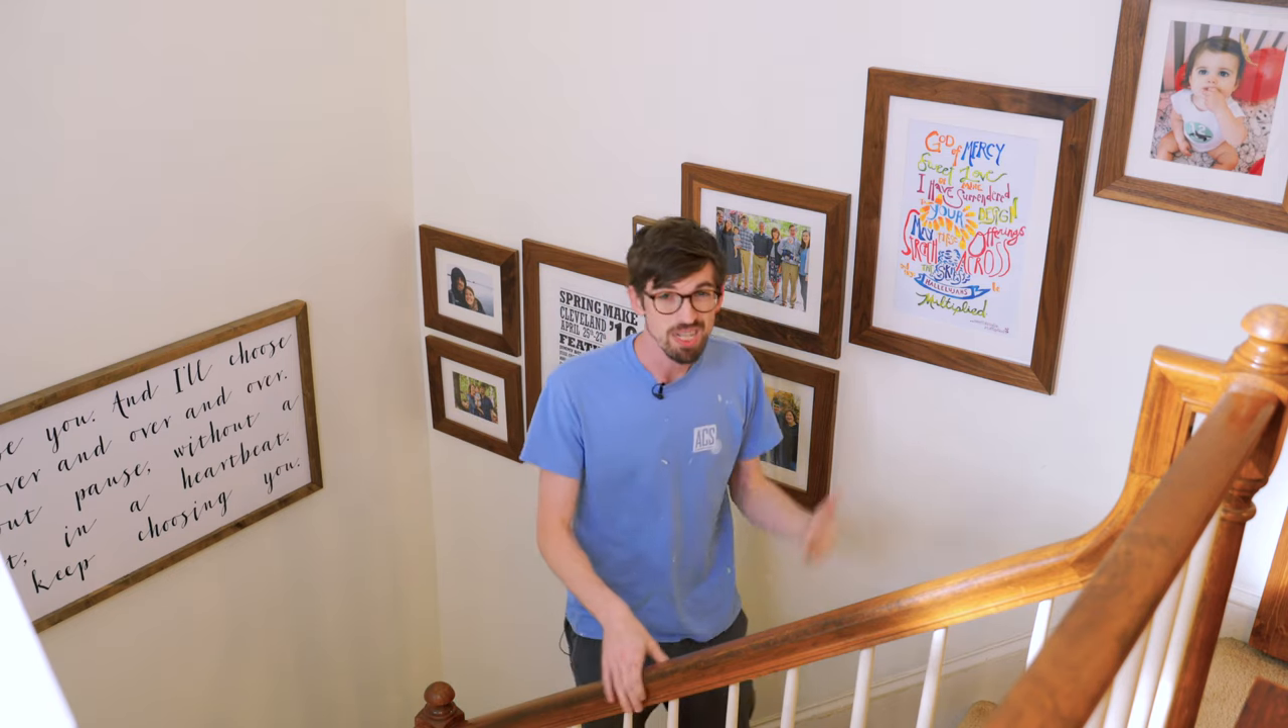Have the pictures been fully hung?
Yes.